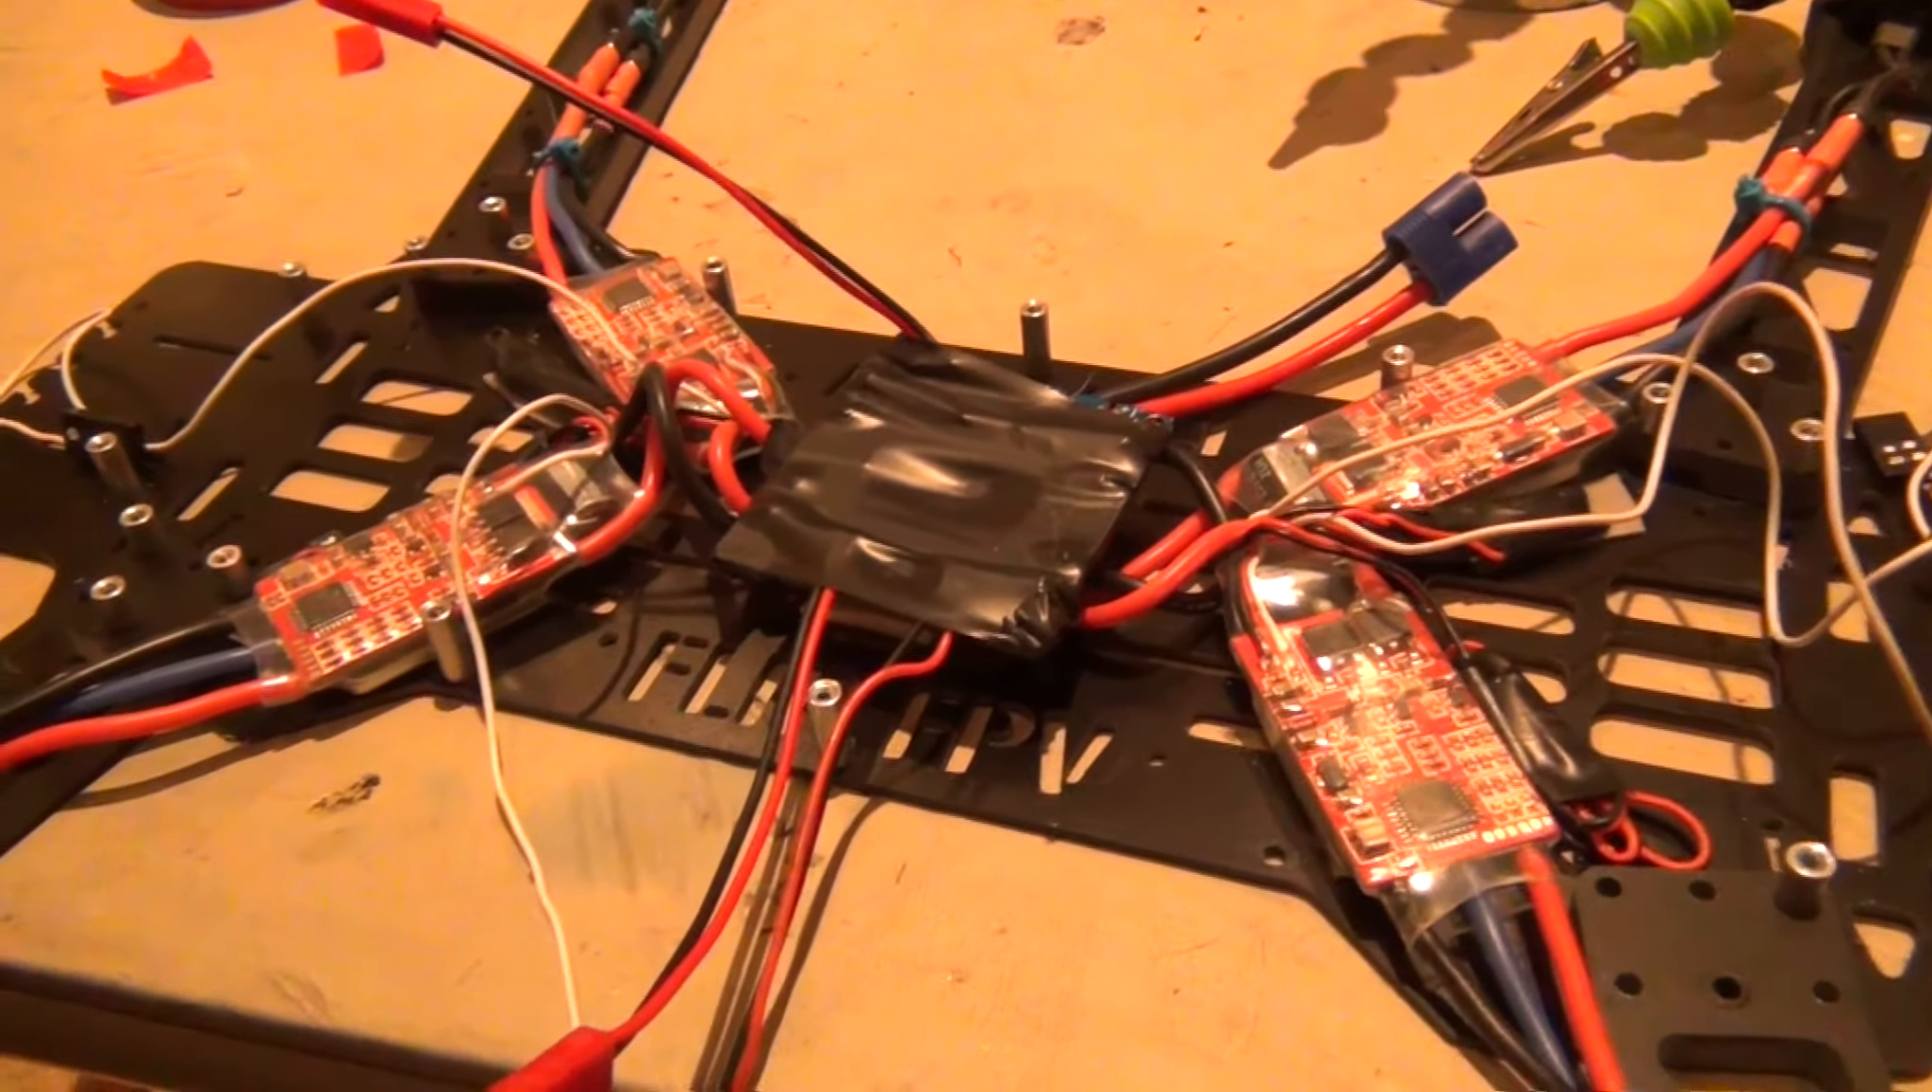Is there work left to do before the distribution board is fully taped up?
No.